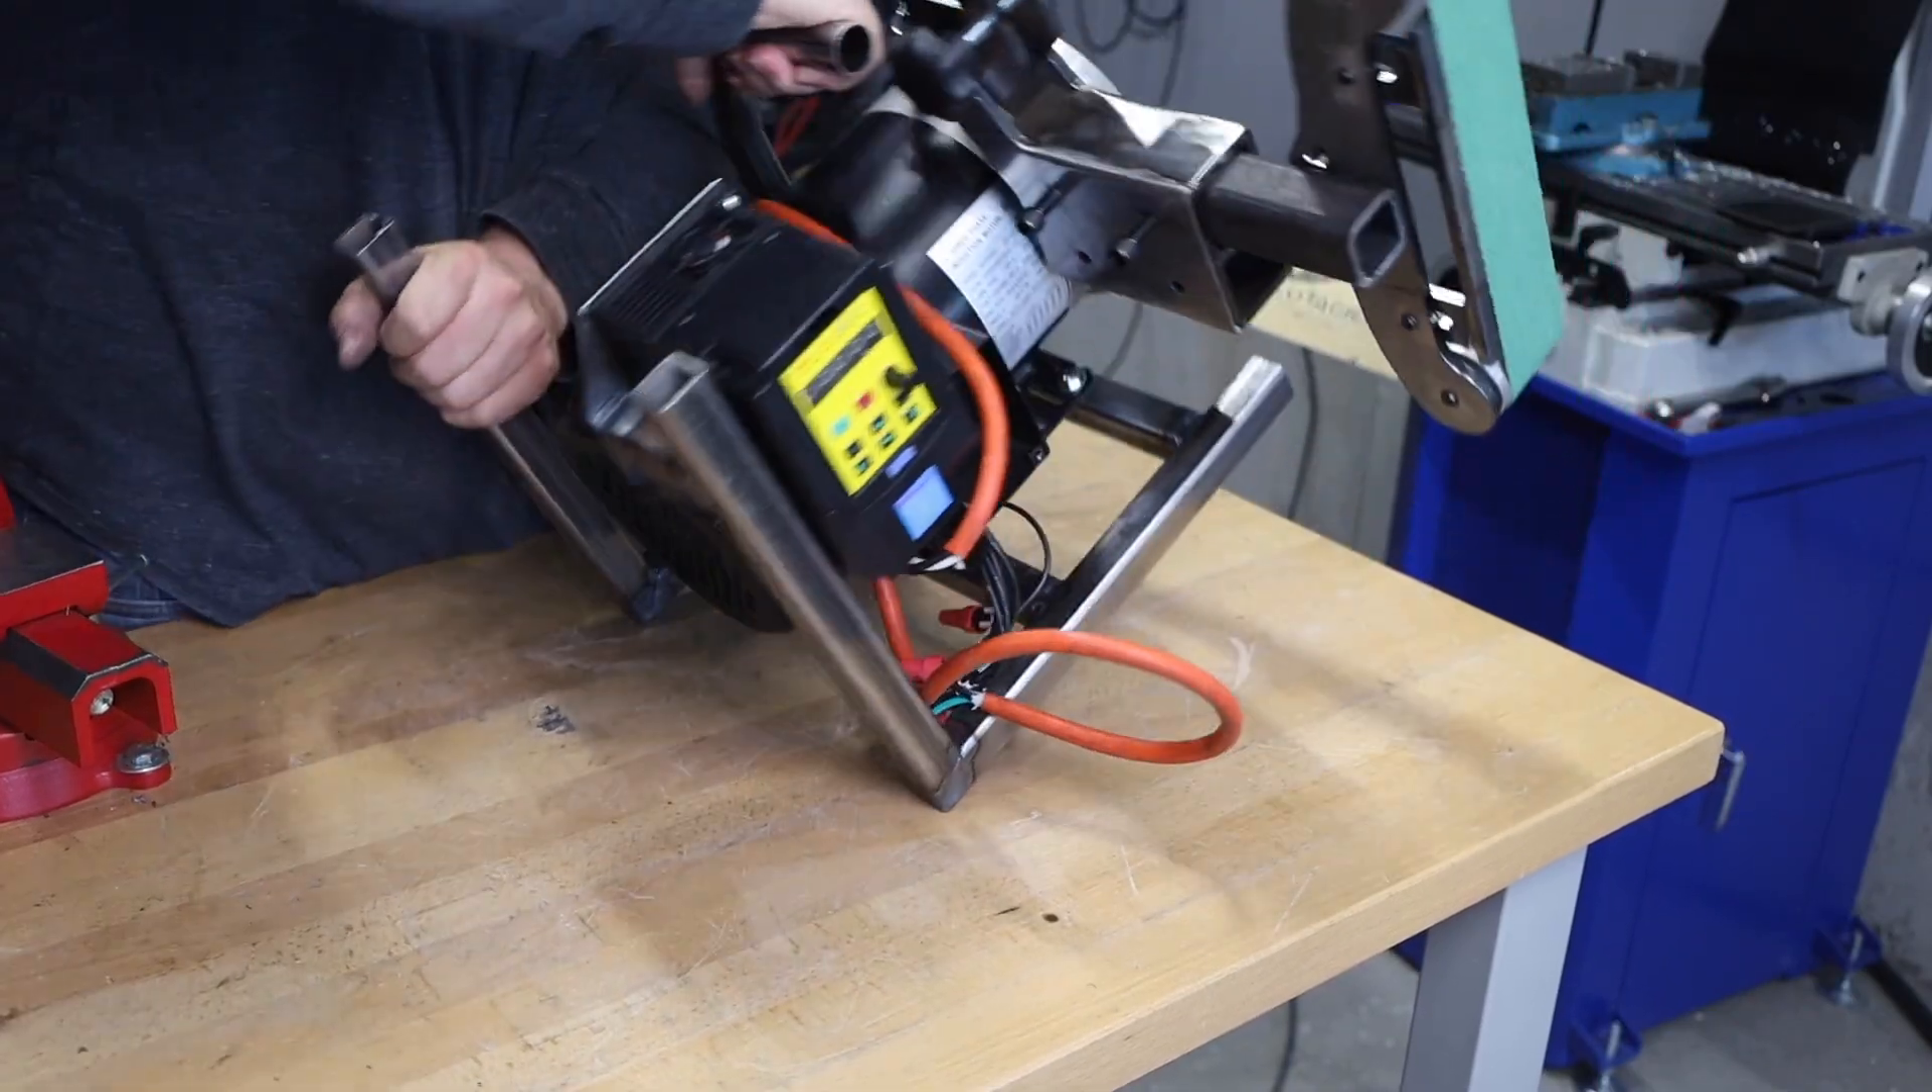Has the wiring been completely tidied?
No.